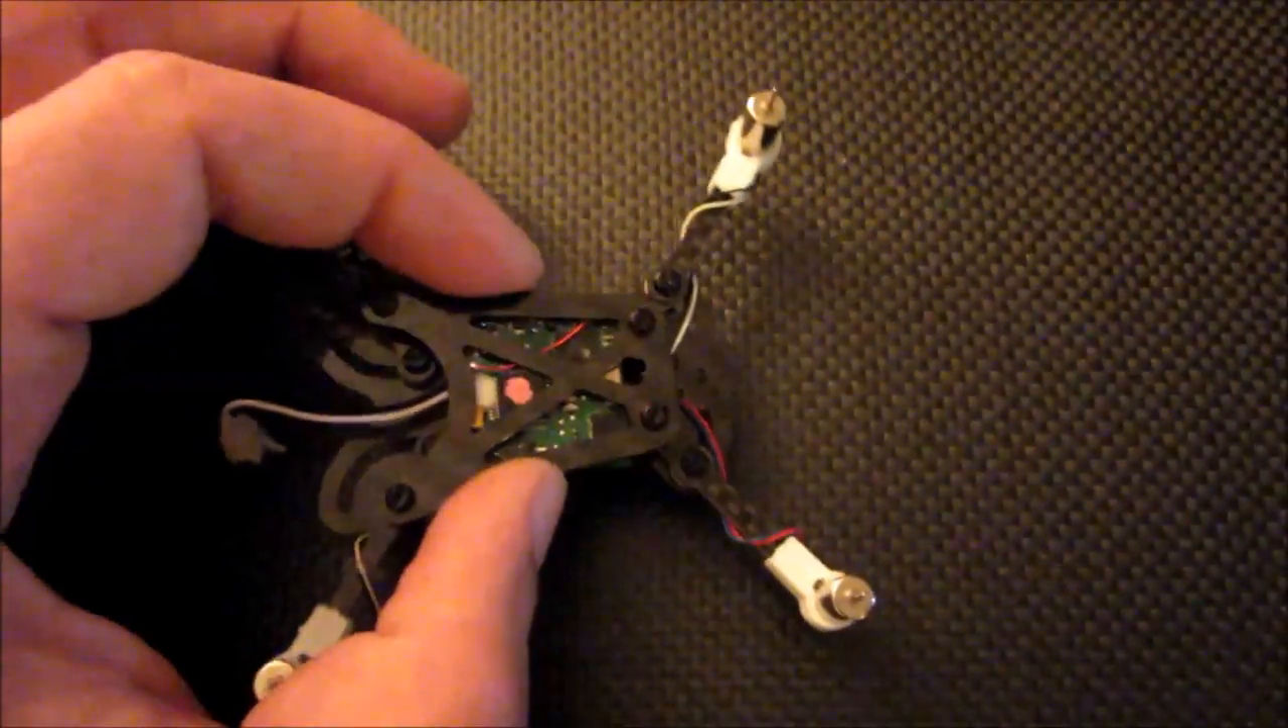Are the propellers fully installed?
No.